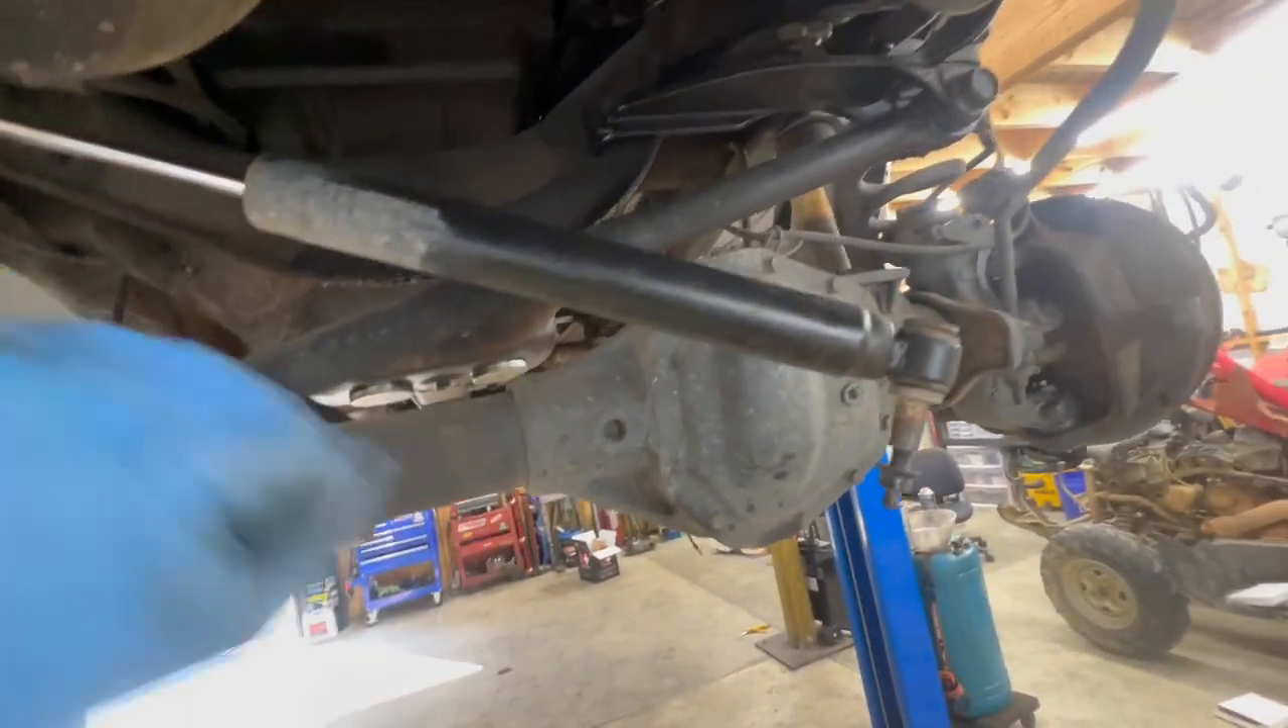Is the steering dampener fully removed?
No.